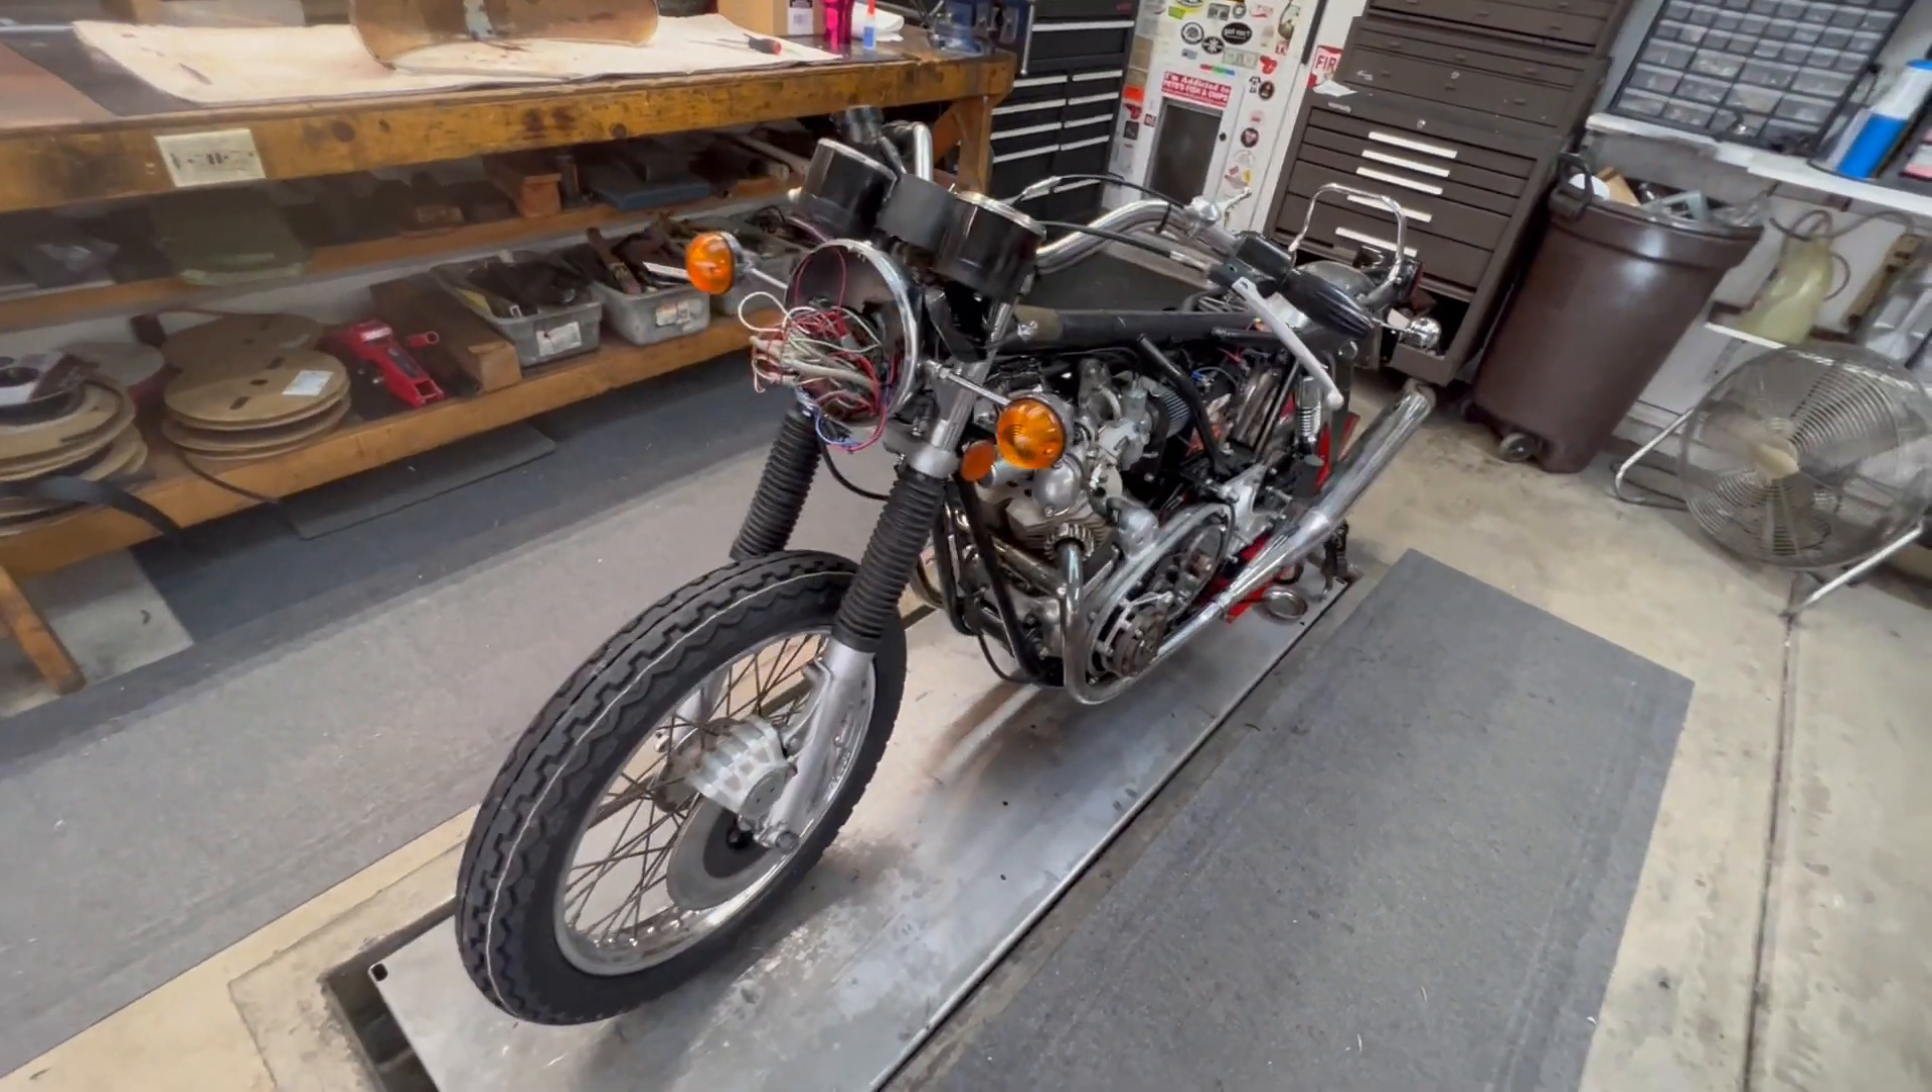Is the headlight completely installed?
No.